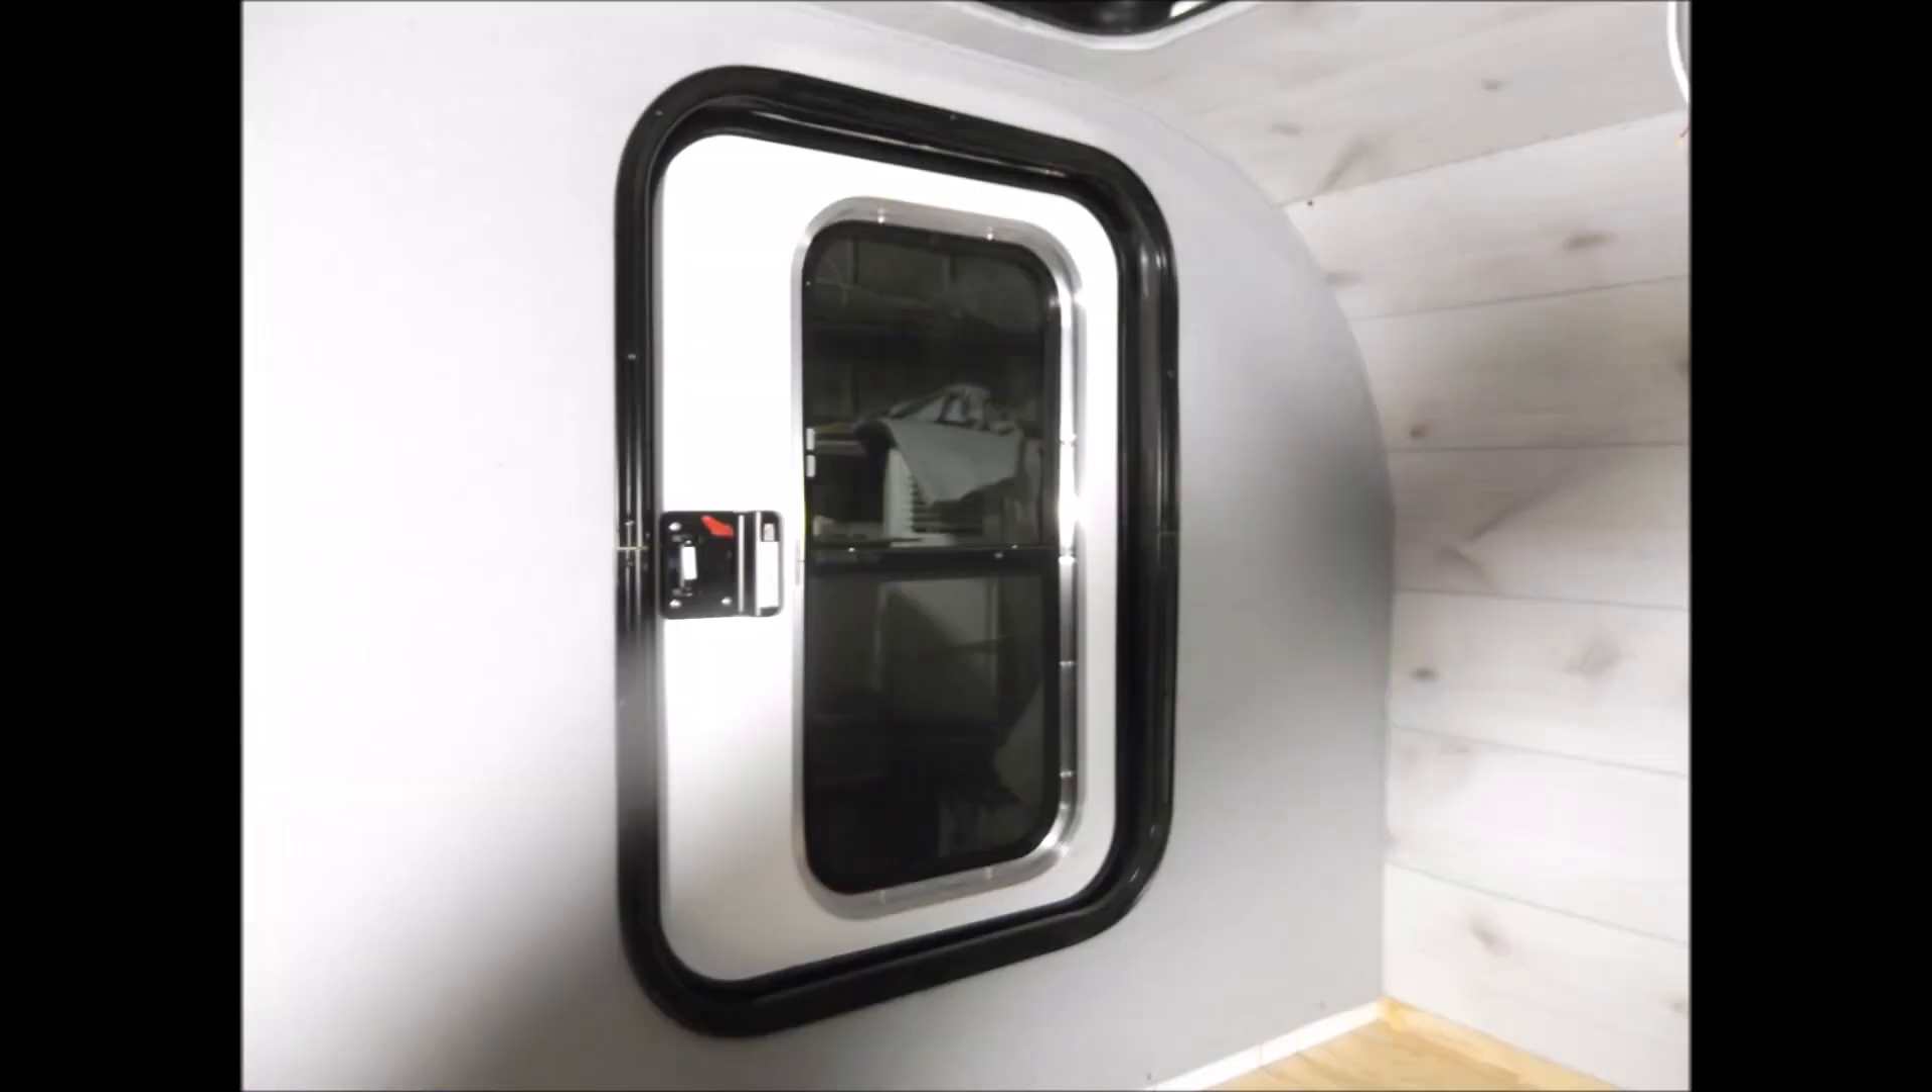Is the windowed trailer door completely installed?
Yes.